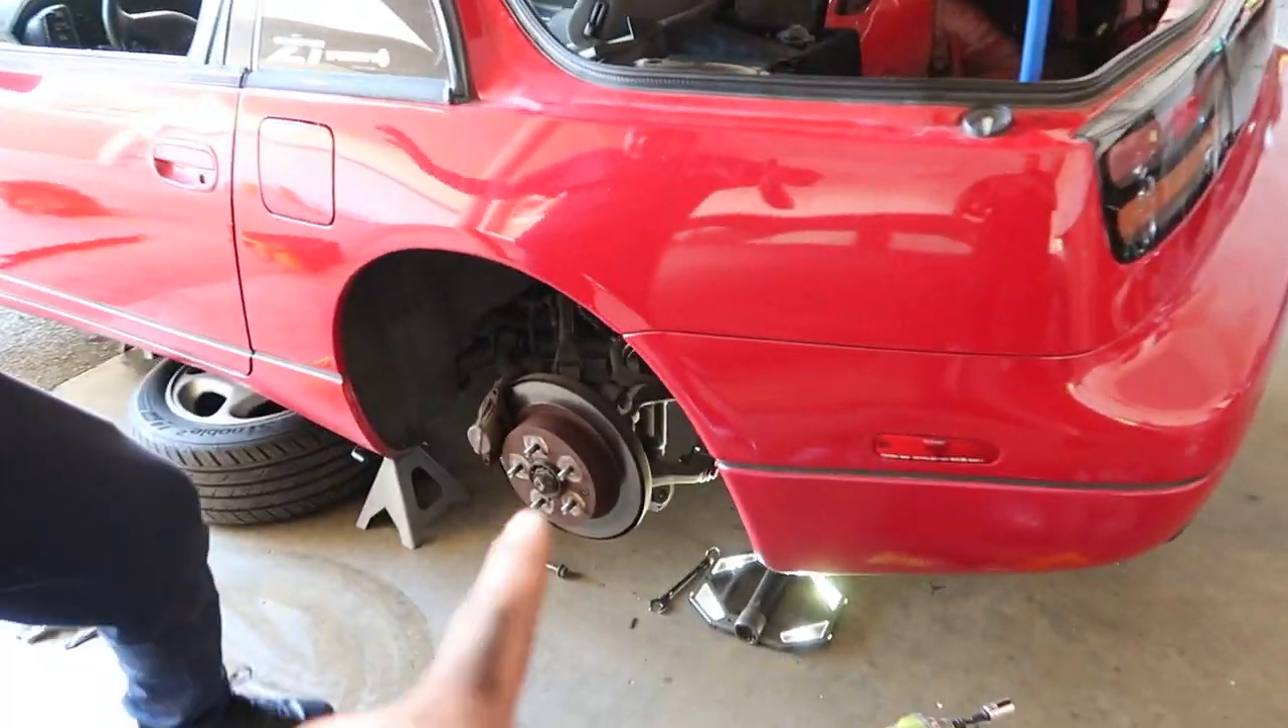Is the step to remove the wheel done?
Yes.